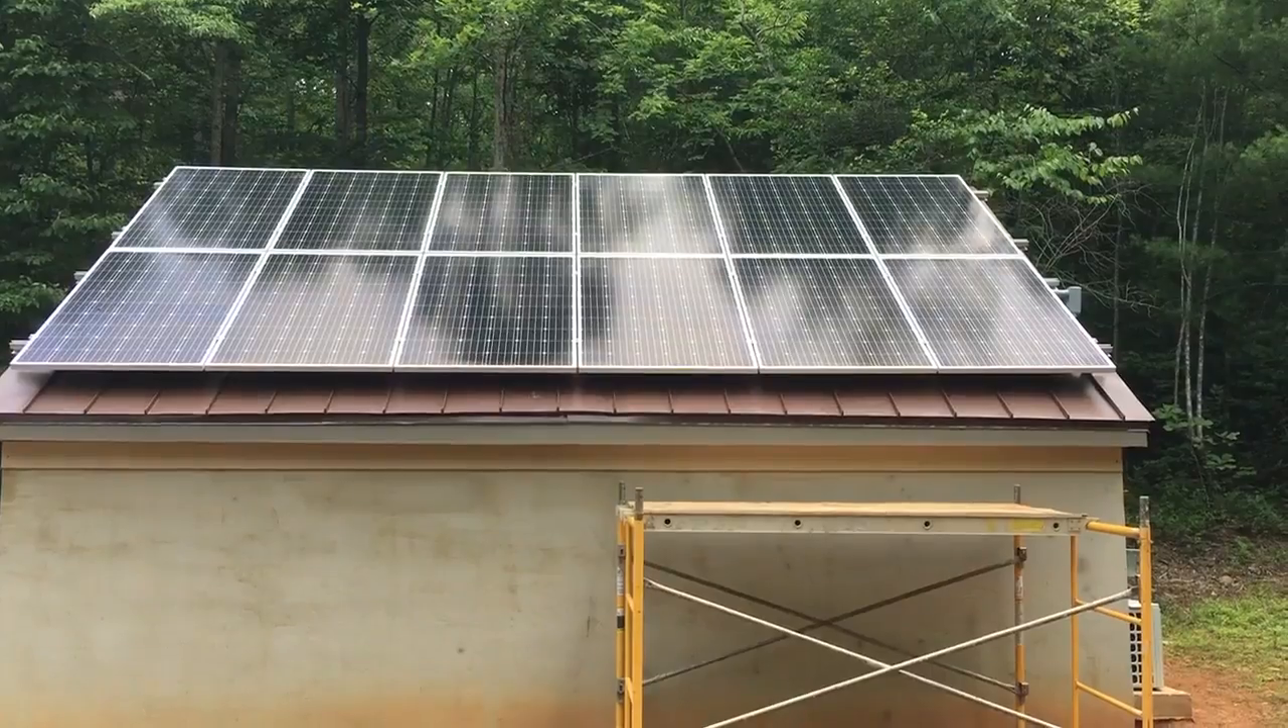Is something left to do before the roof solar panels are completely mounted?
No.